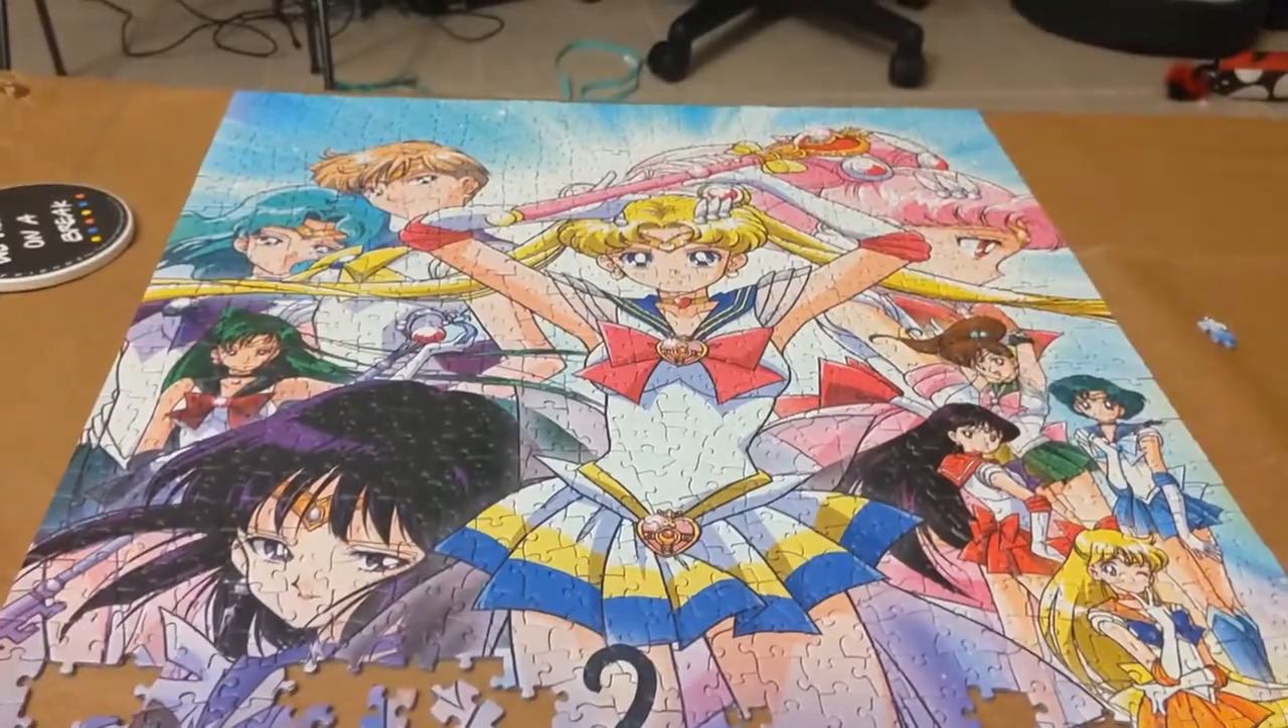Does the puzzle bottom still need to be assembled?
Yes.